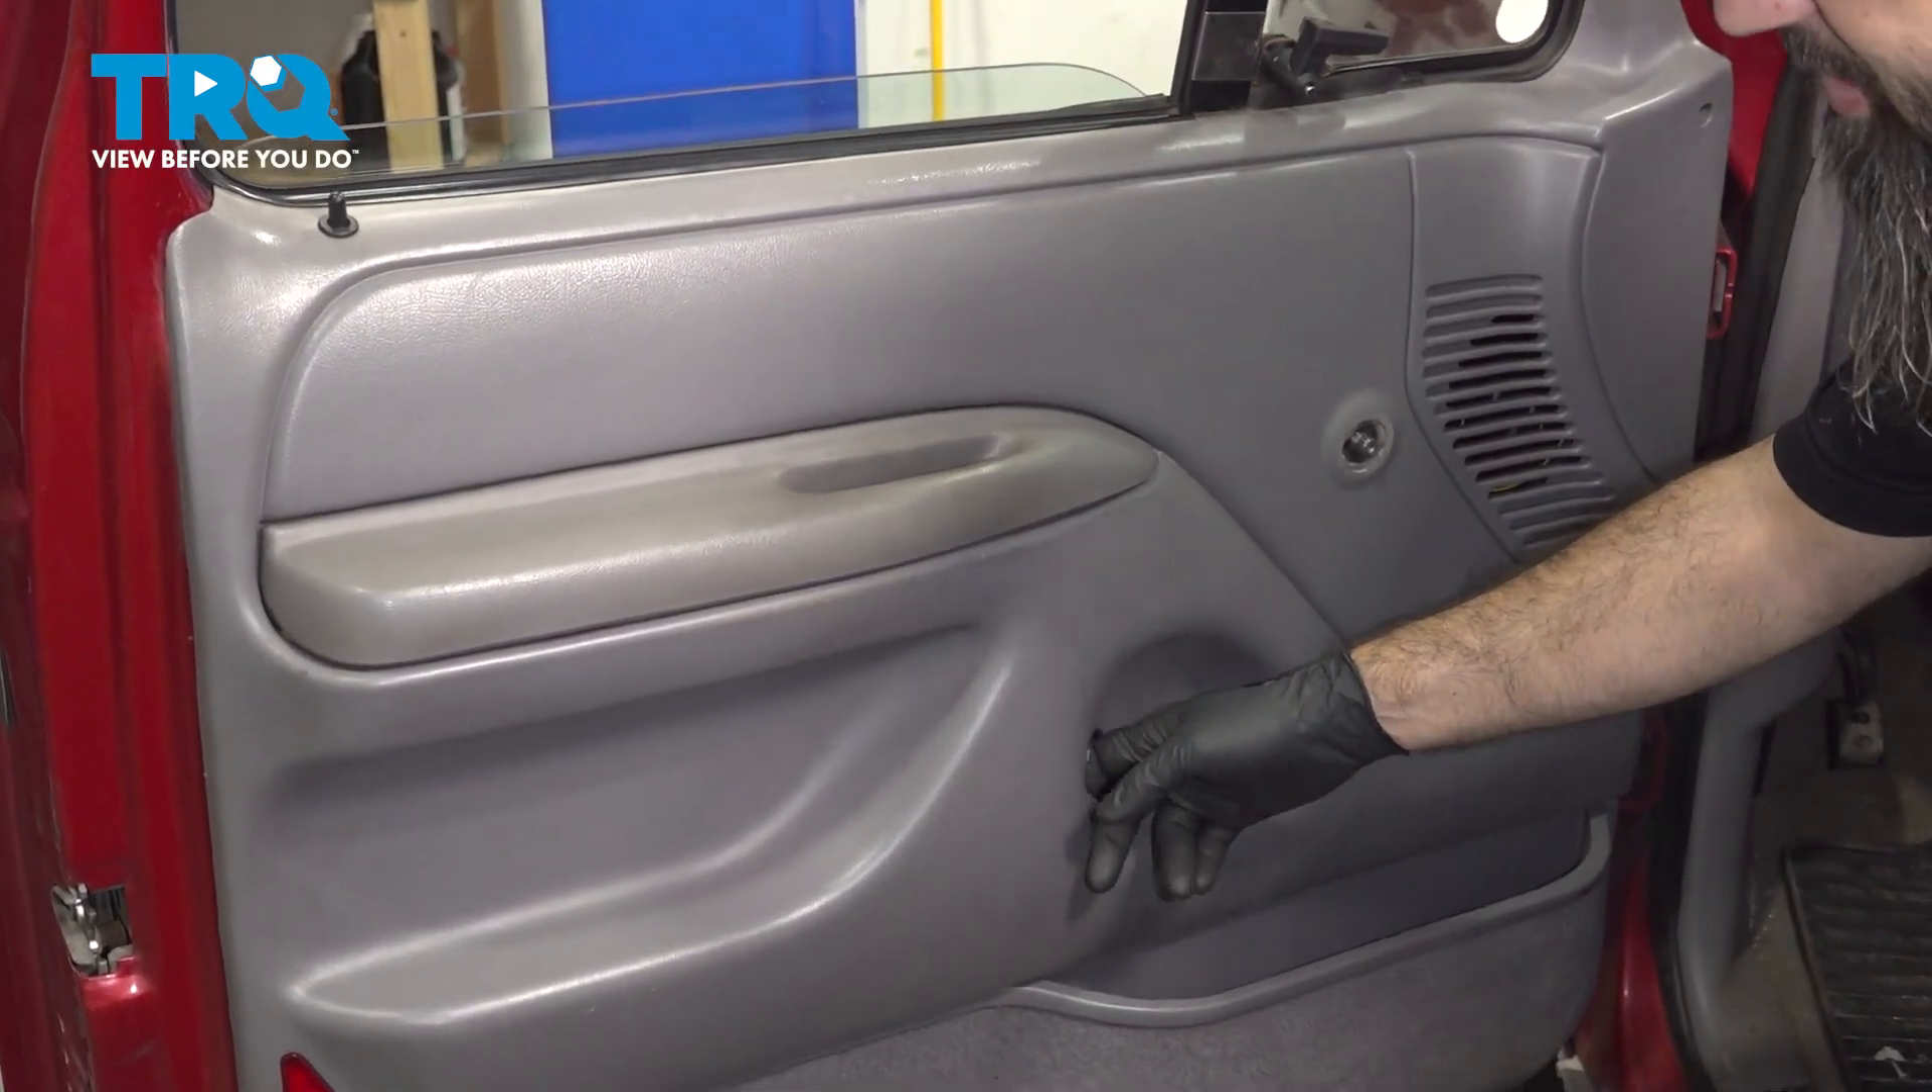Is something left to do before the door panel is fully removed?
Yes.